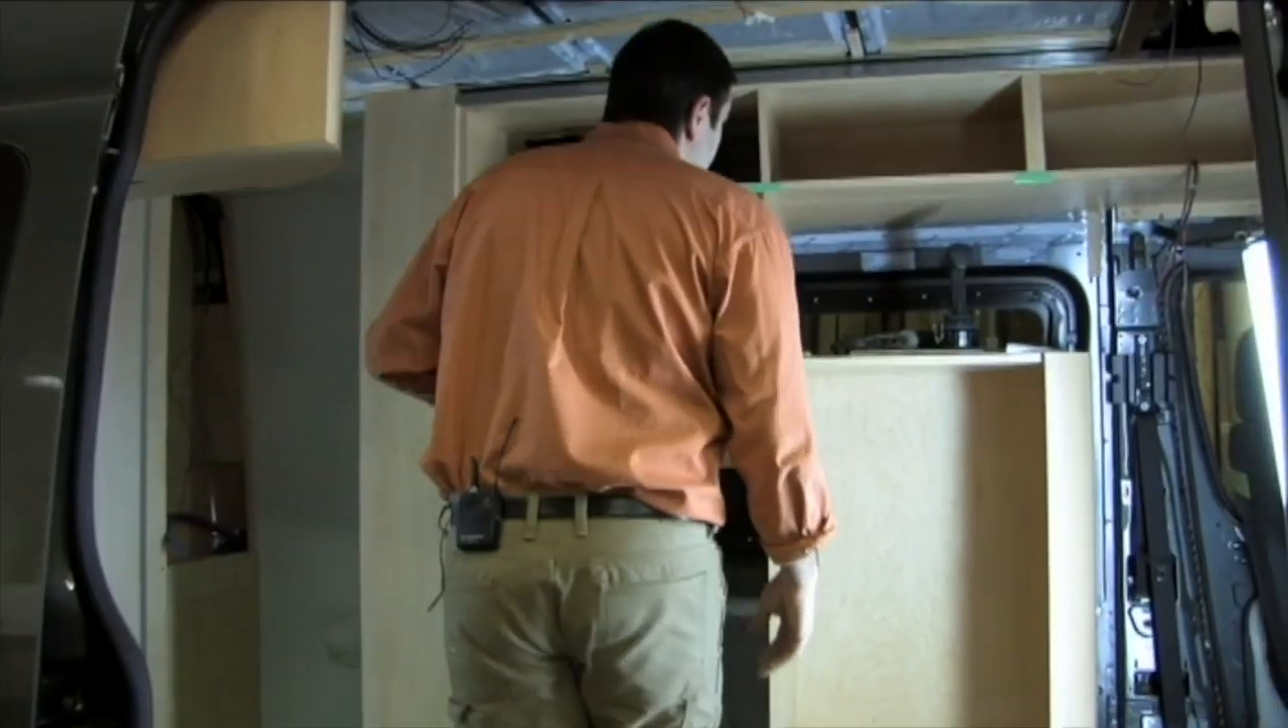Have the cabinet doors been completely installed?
No.